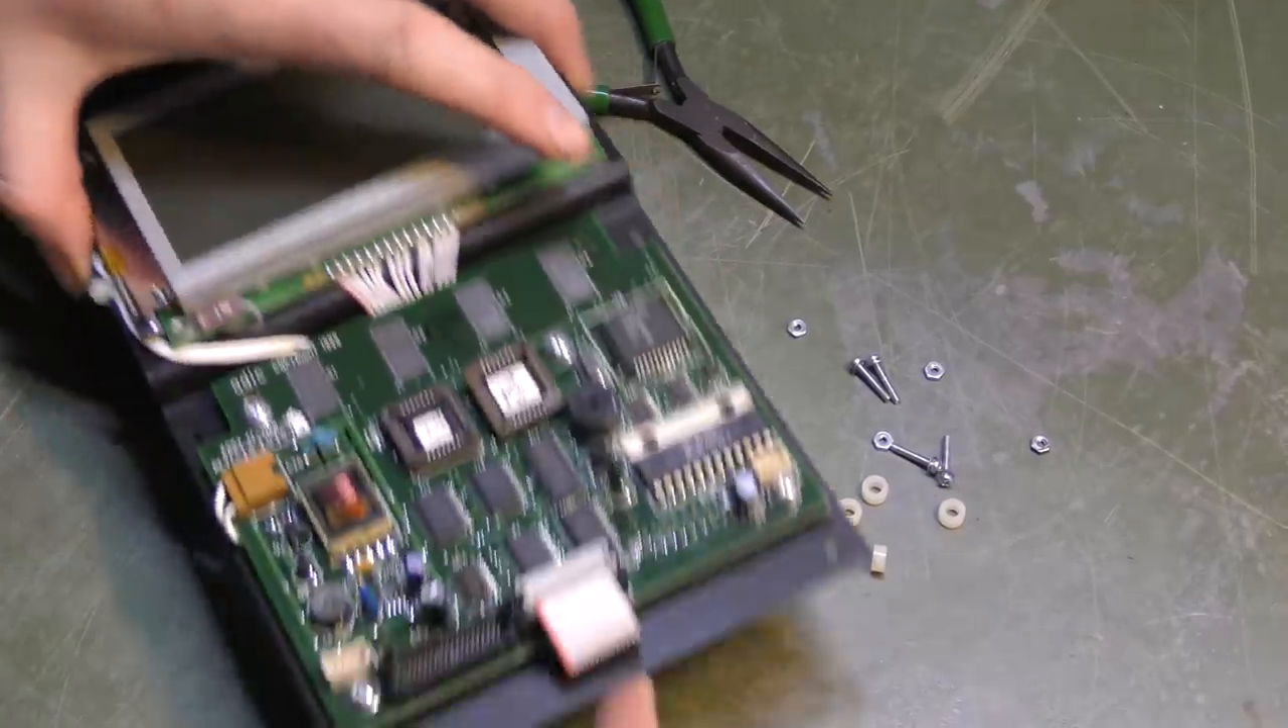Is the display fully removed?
No.